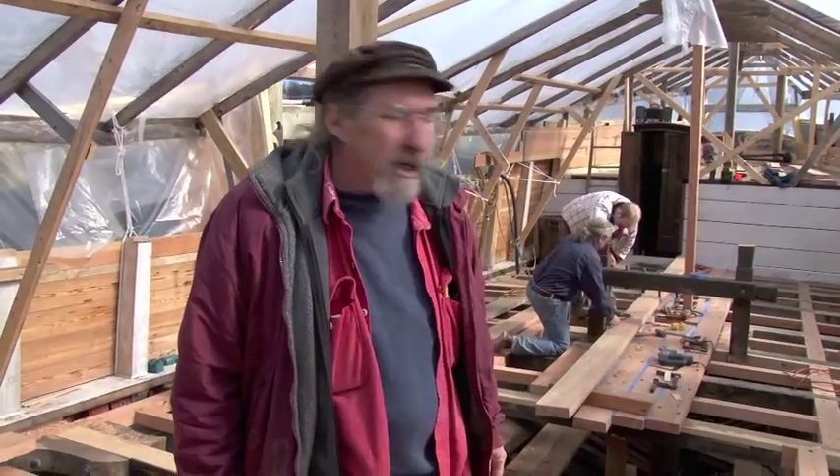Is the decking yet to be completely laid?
Yes.